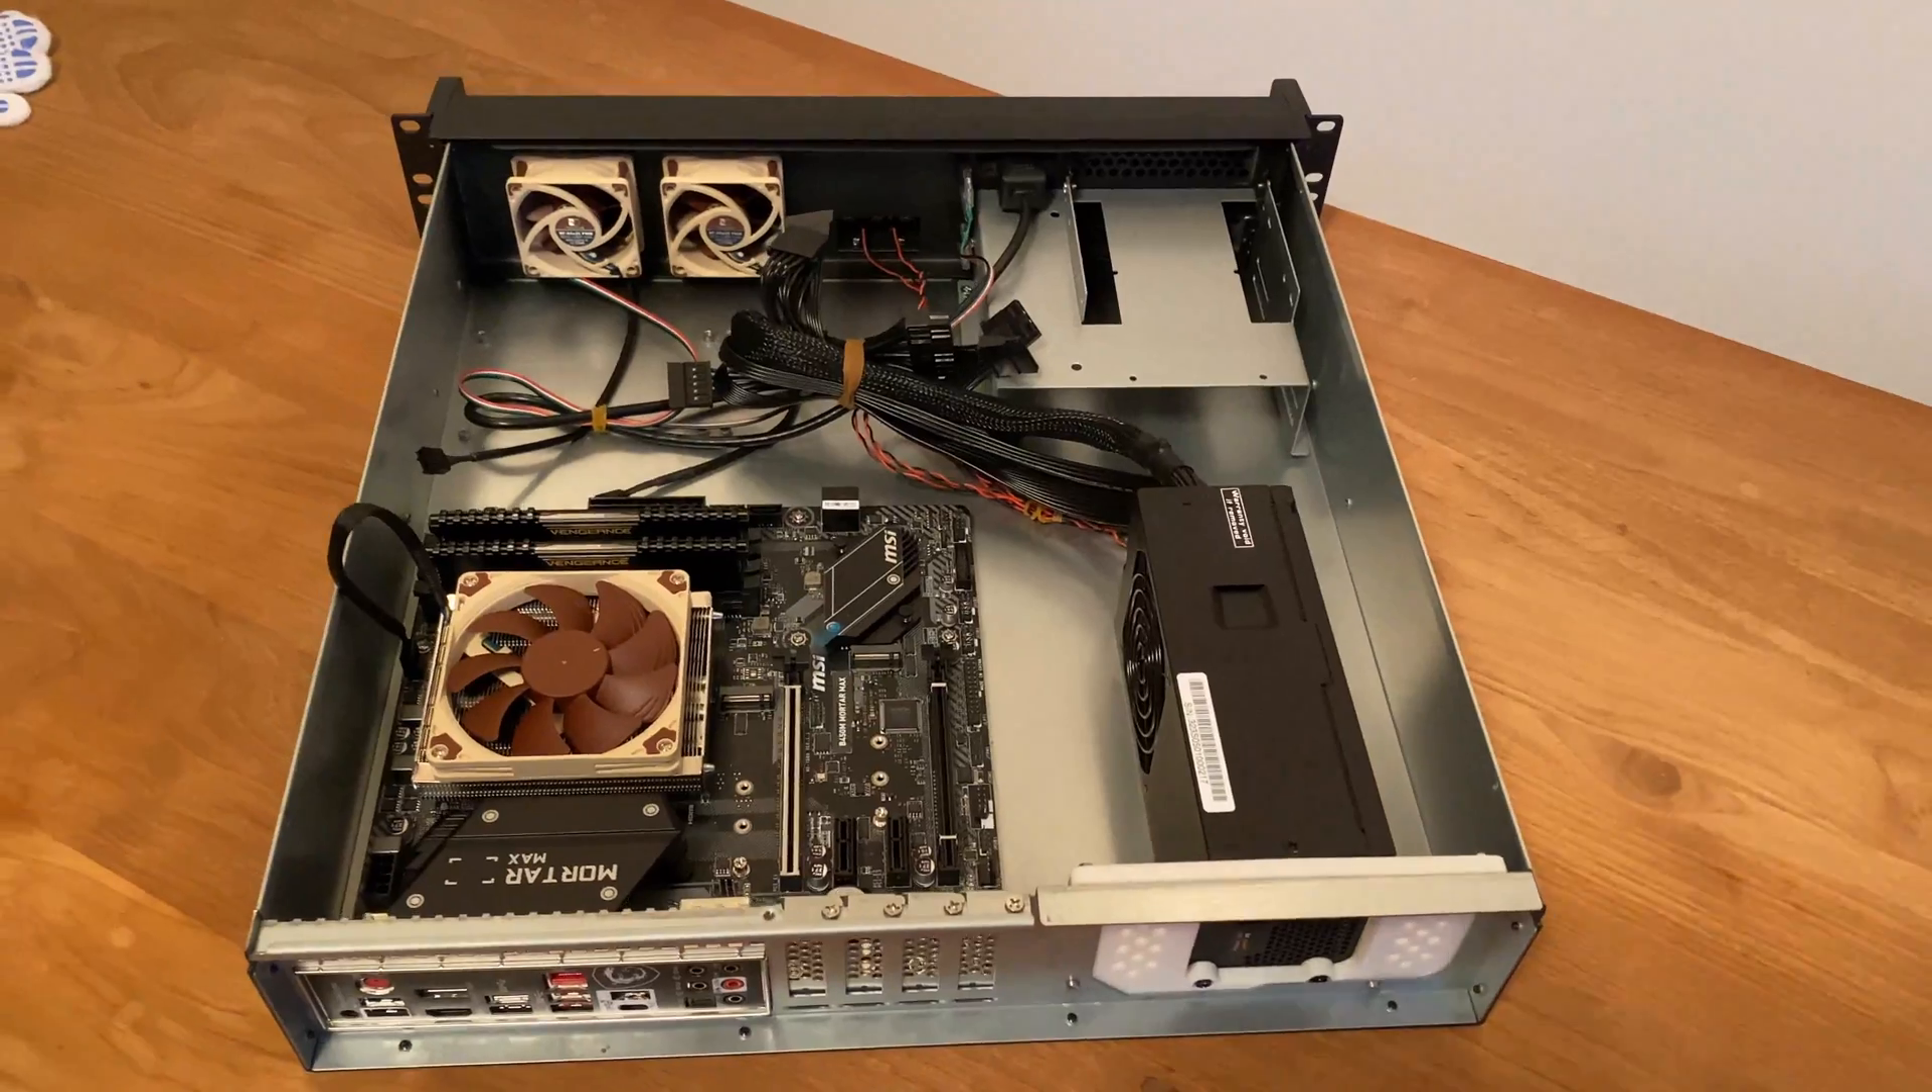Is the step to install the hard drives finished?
No.